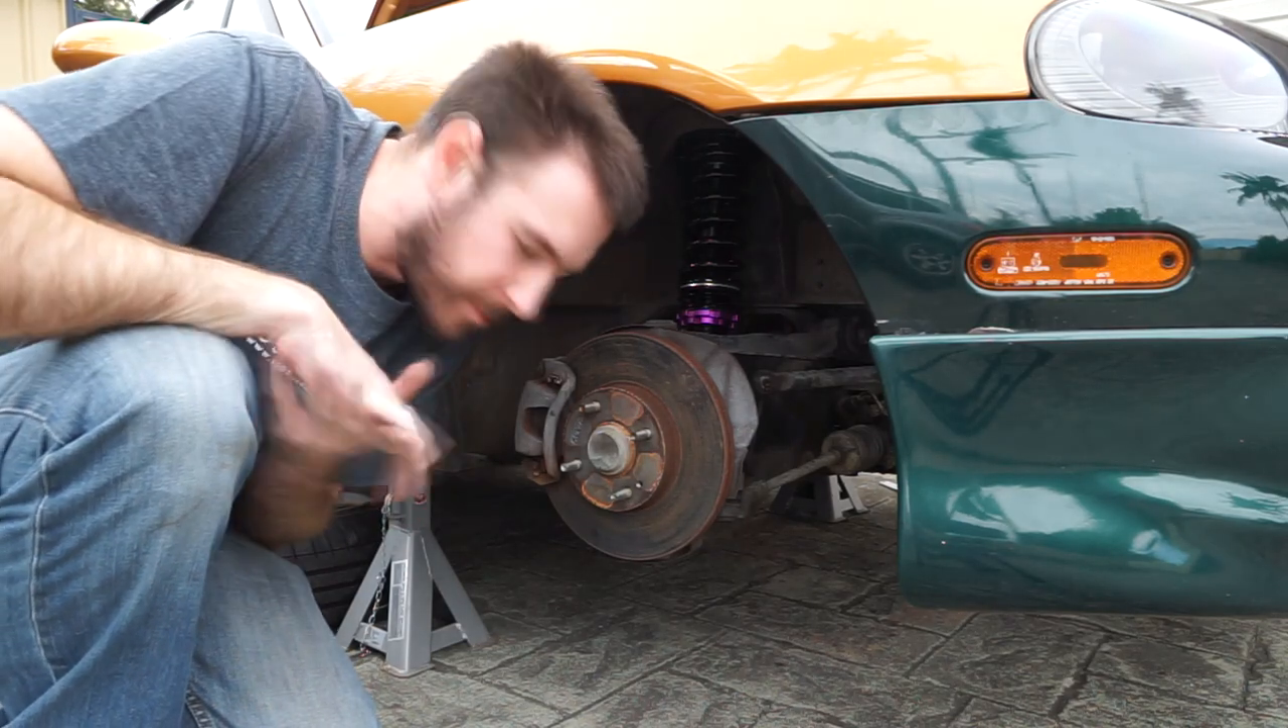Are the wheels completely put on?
No.